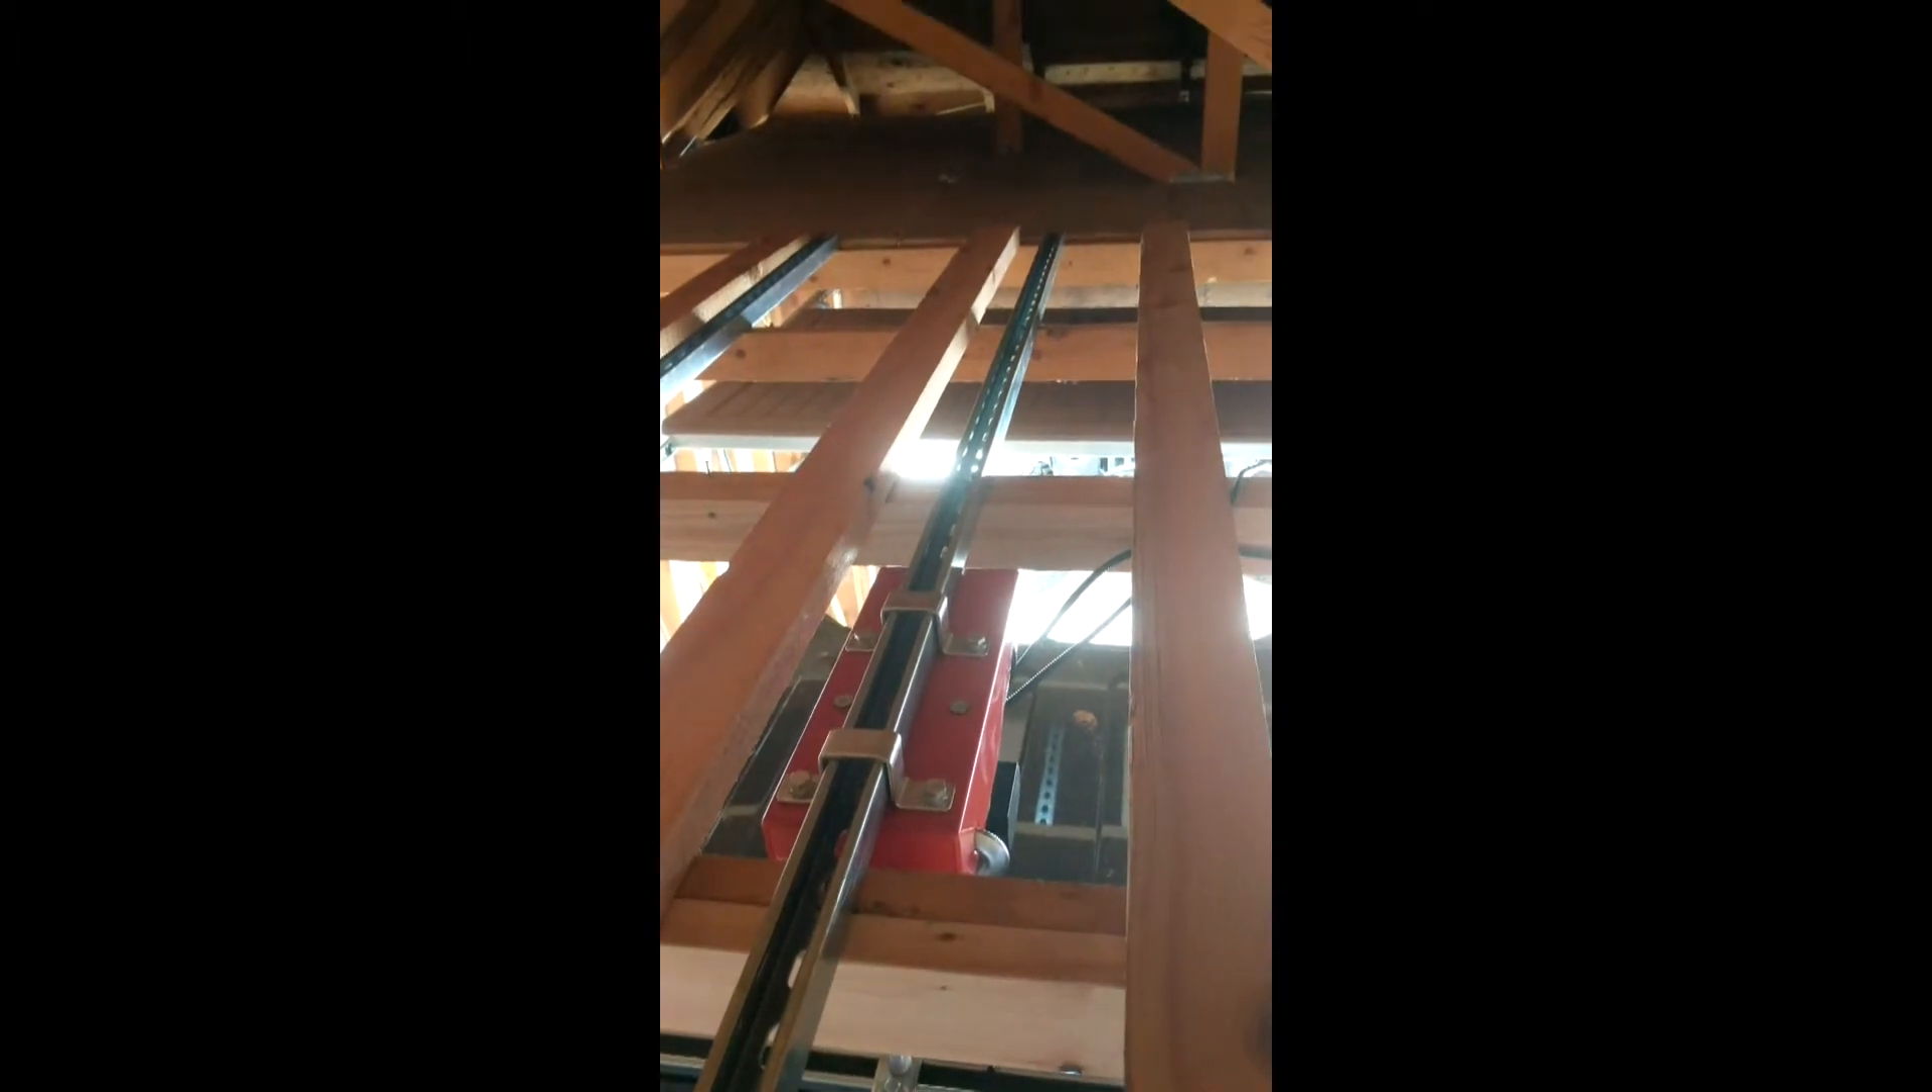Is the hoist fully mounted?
Yes.